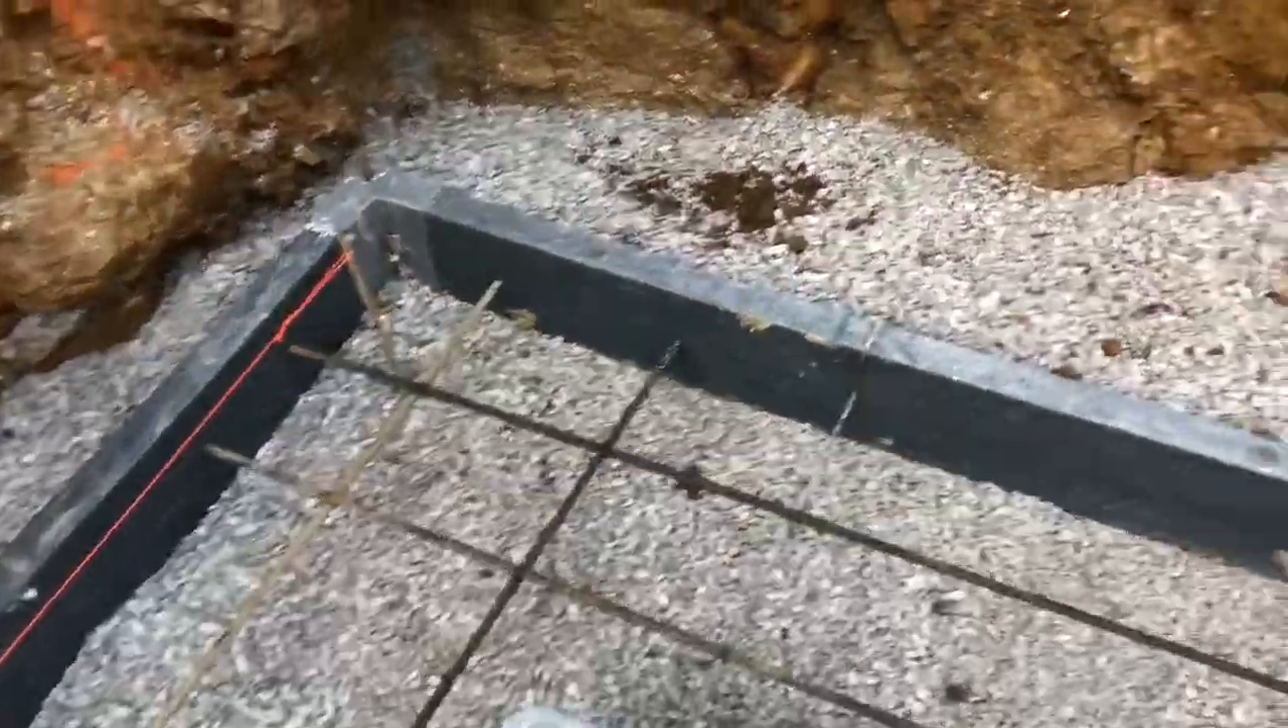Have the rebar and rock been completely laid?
Yes.